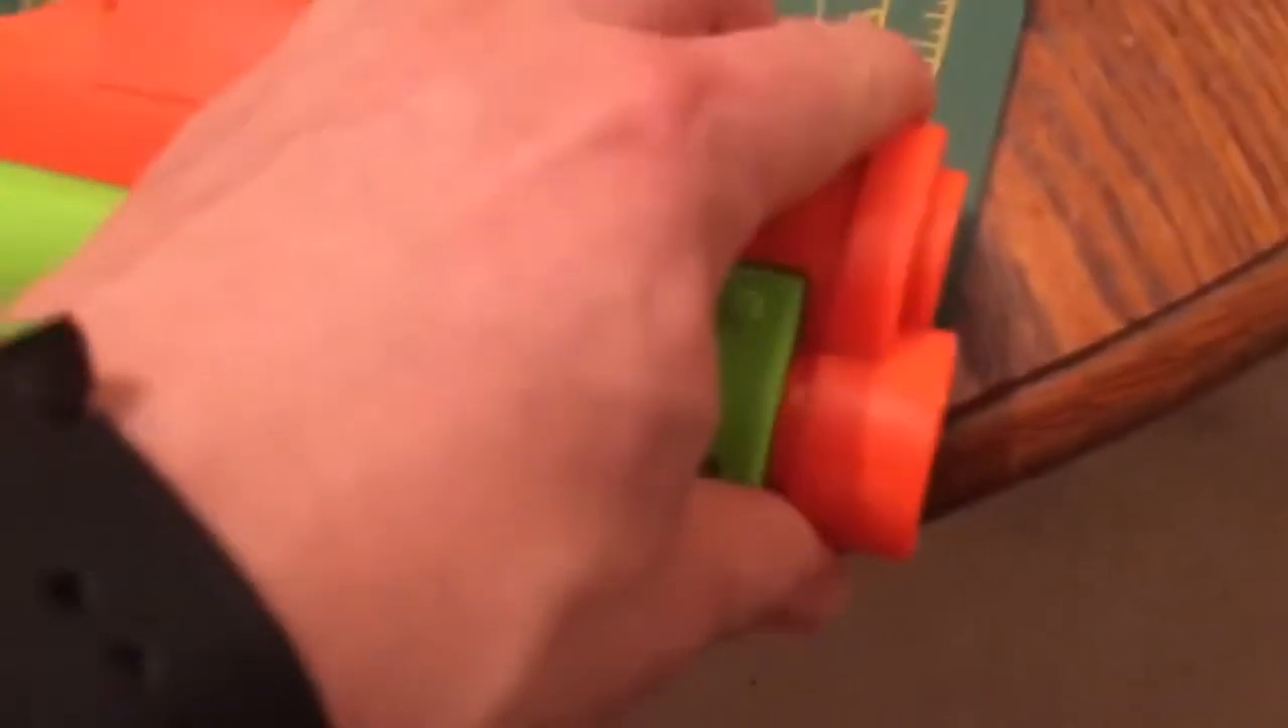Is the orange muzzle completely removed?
No.